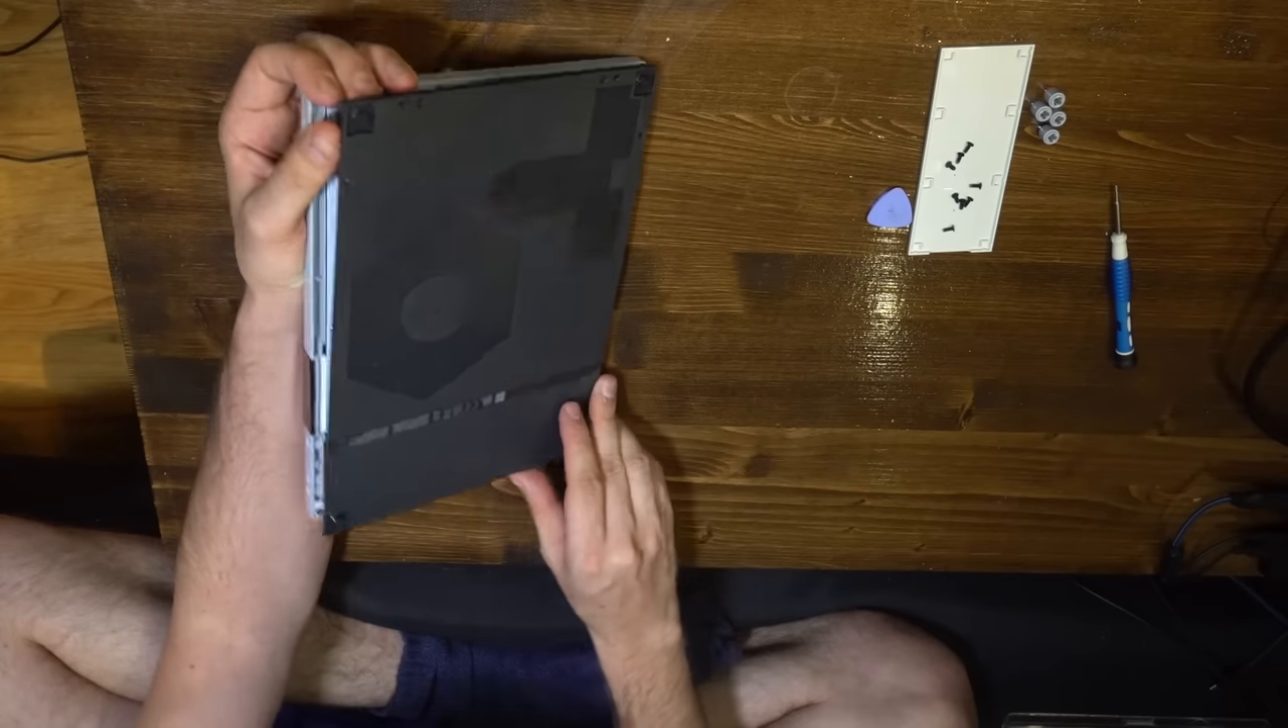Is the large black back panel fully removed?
No.